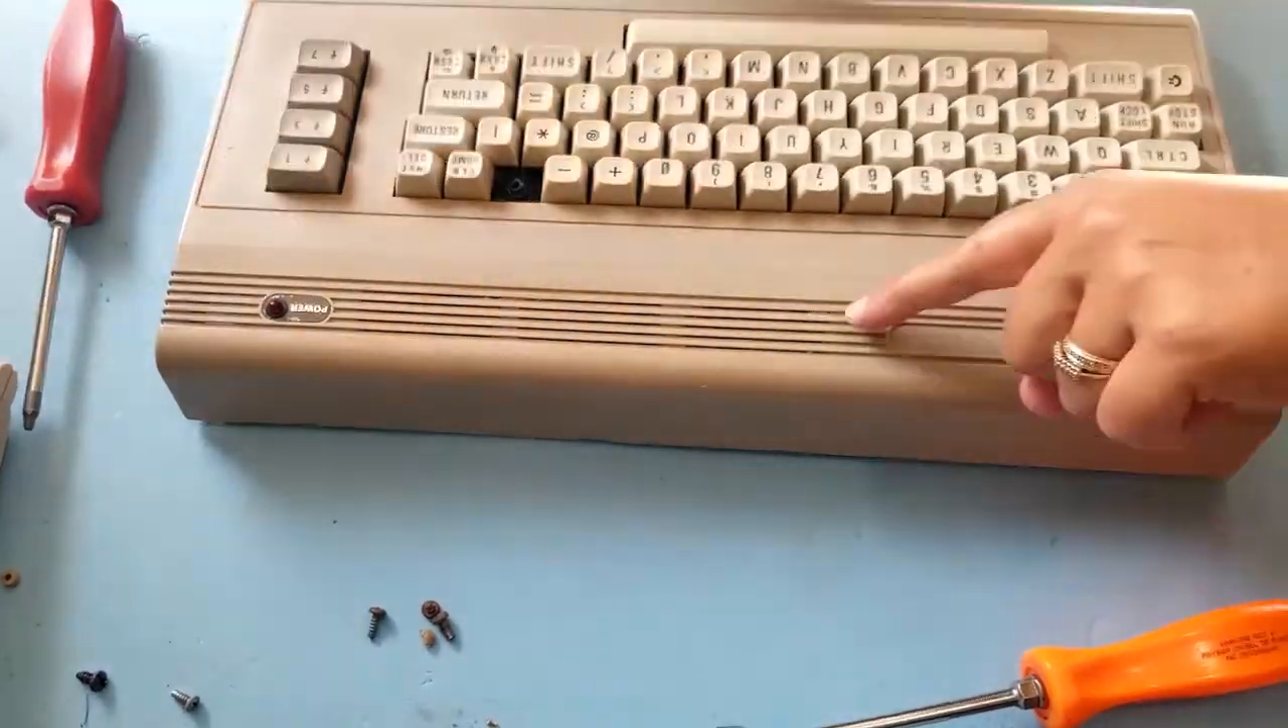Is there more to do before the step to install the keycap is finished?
Yes.